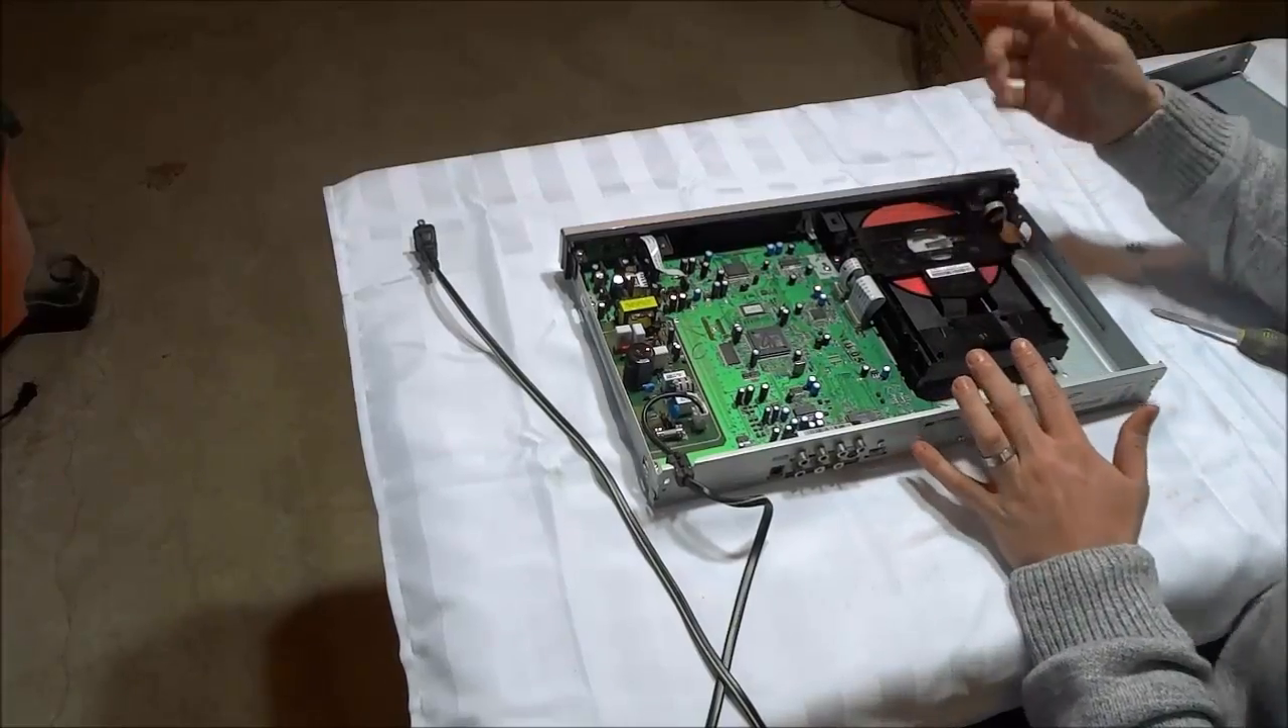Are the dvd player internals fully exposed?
Yes.